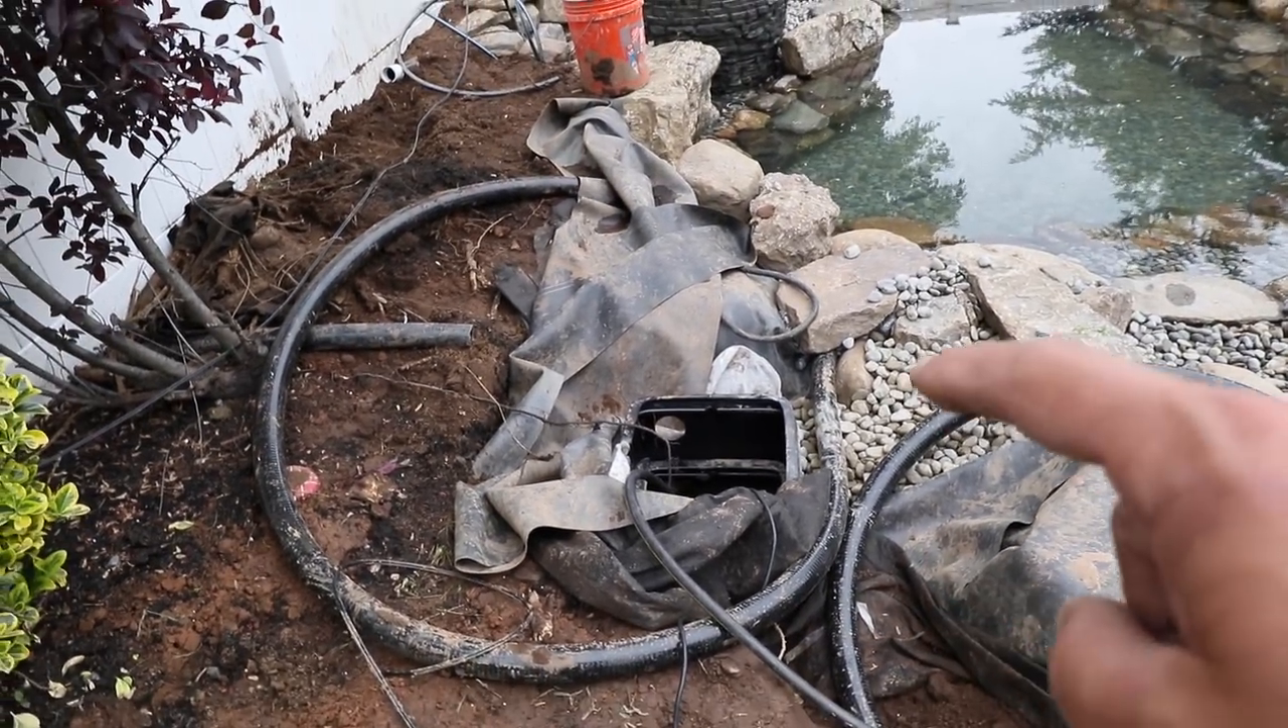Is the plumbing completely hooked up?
No.